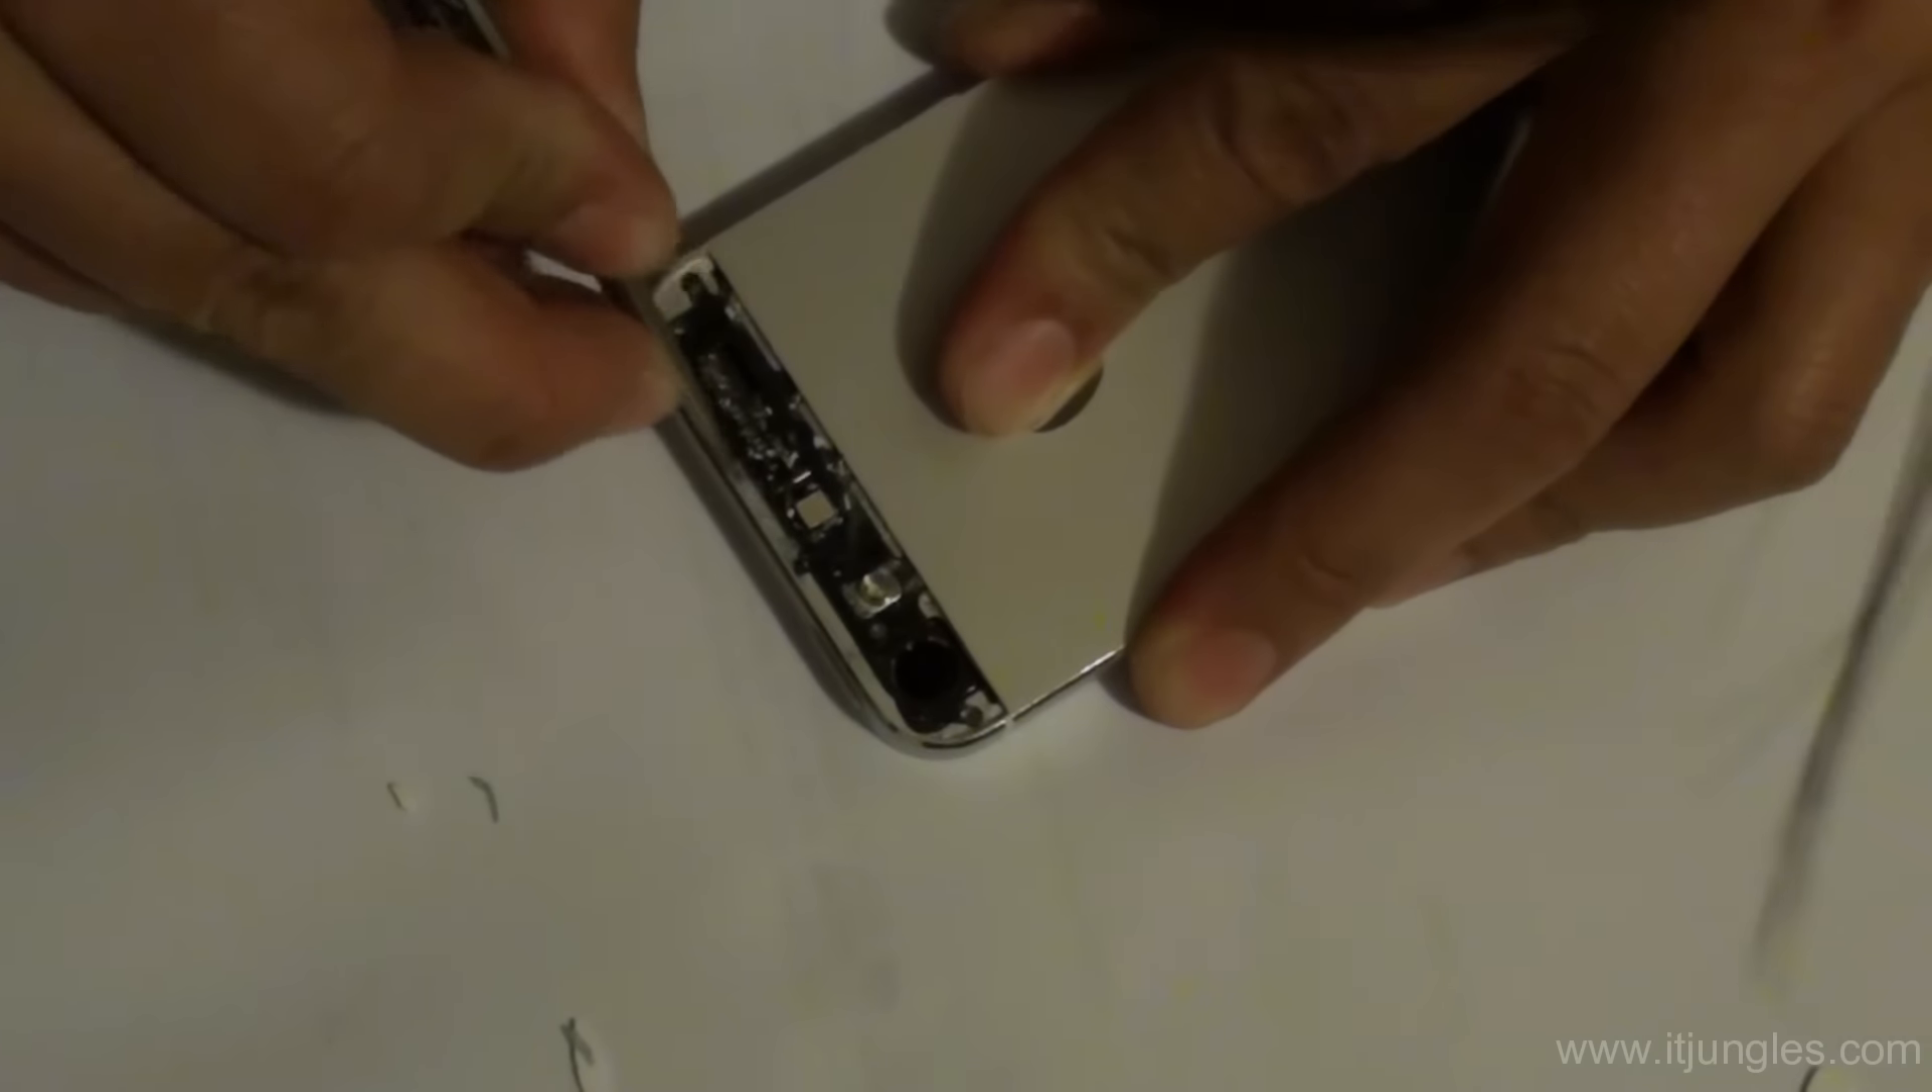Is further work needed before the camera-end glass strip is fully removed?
No.